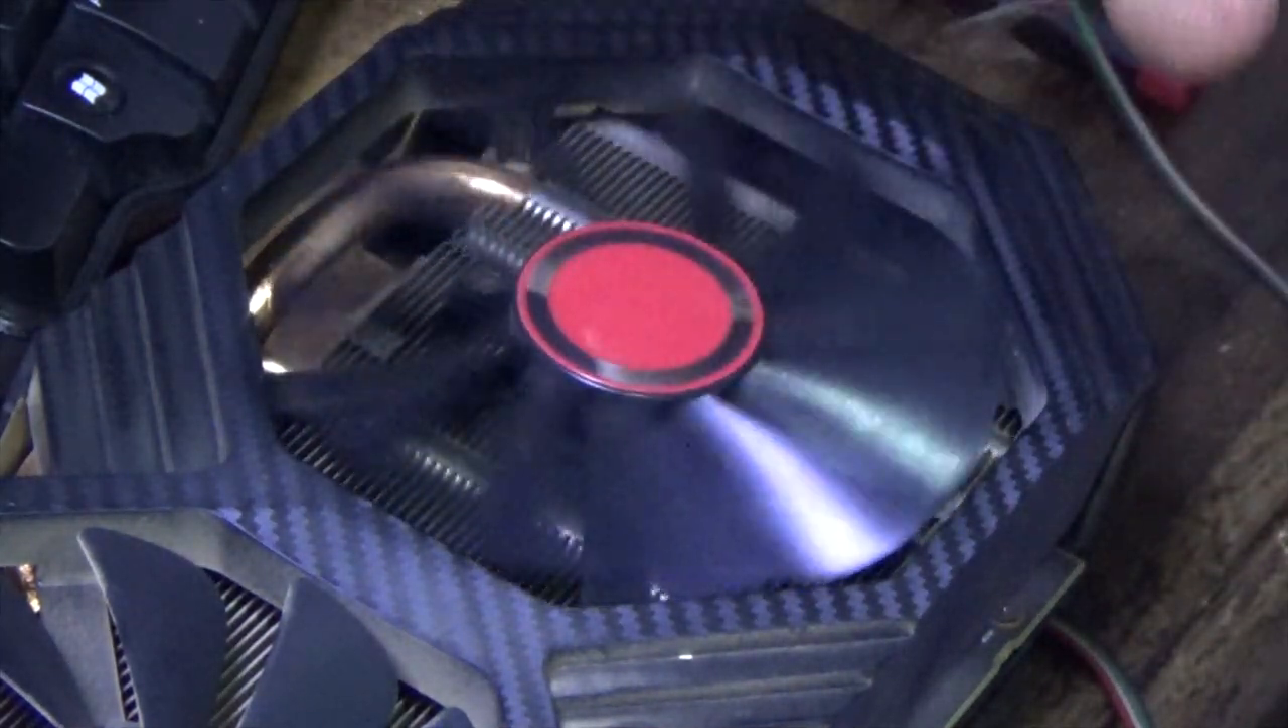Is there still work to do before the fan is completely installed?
No.